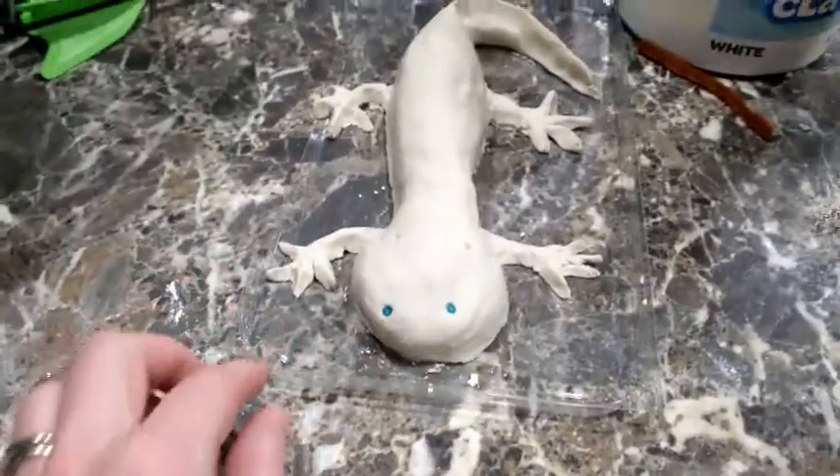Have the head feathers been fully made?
No.